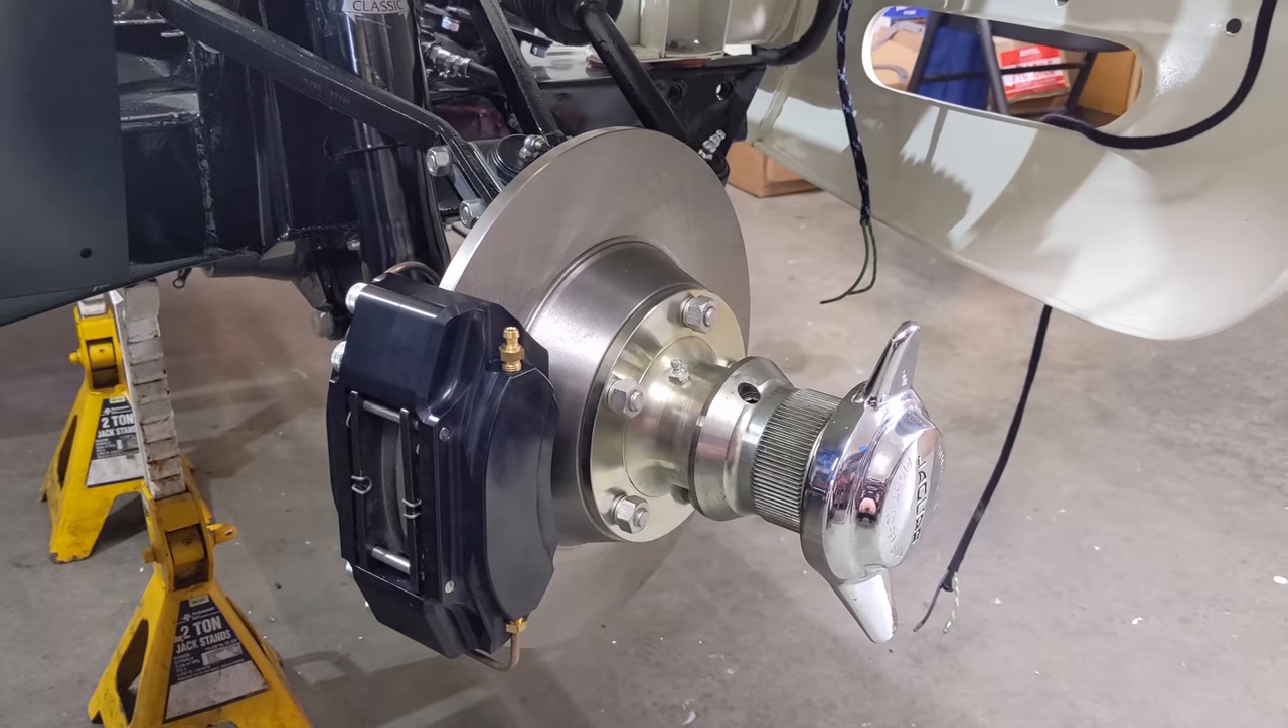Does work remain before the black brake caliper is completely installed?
No.